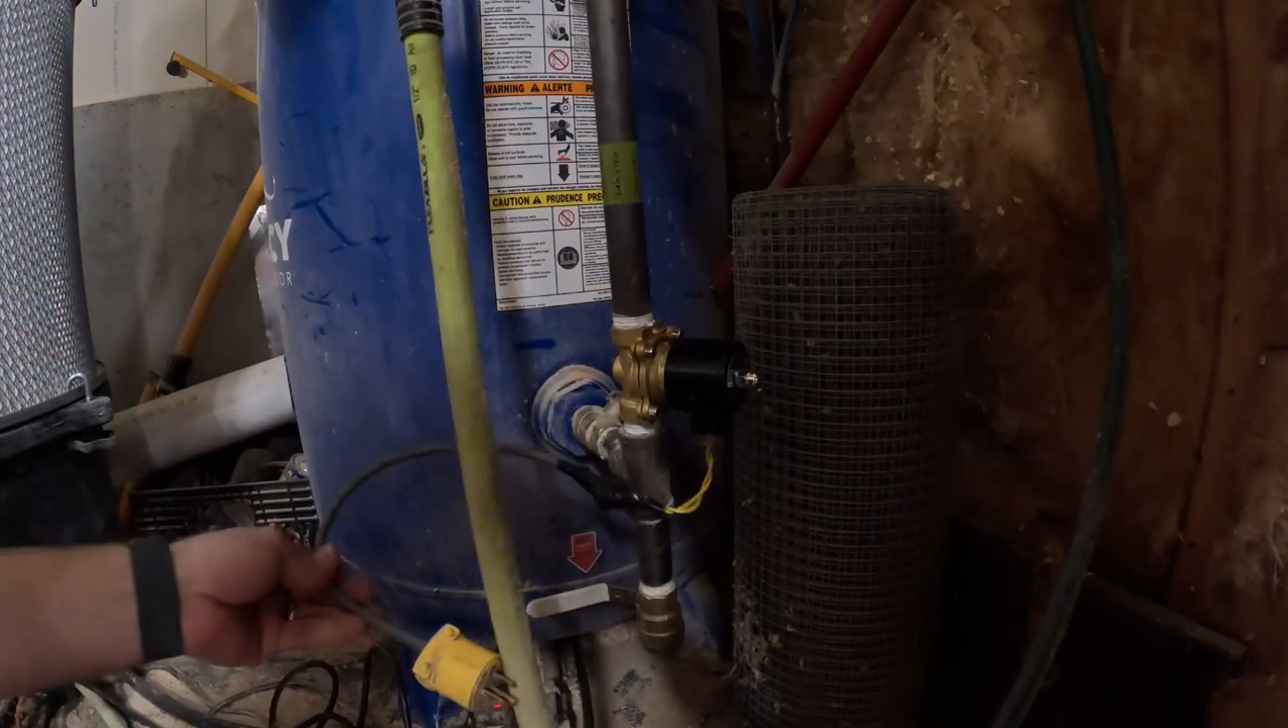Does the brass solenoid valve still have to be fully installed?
No.